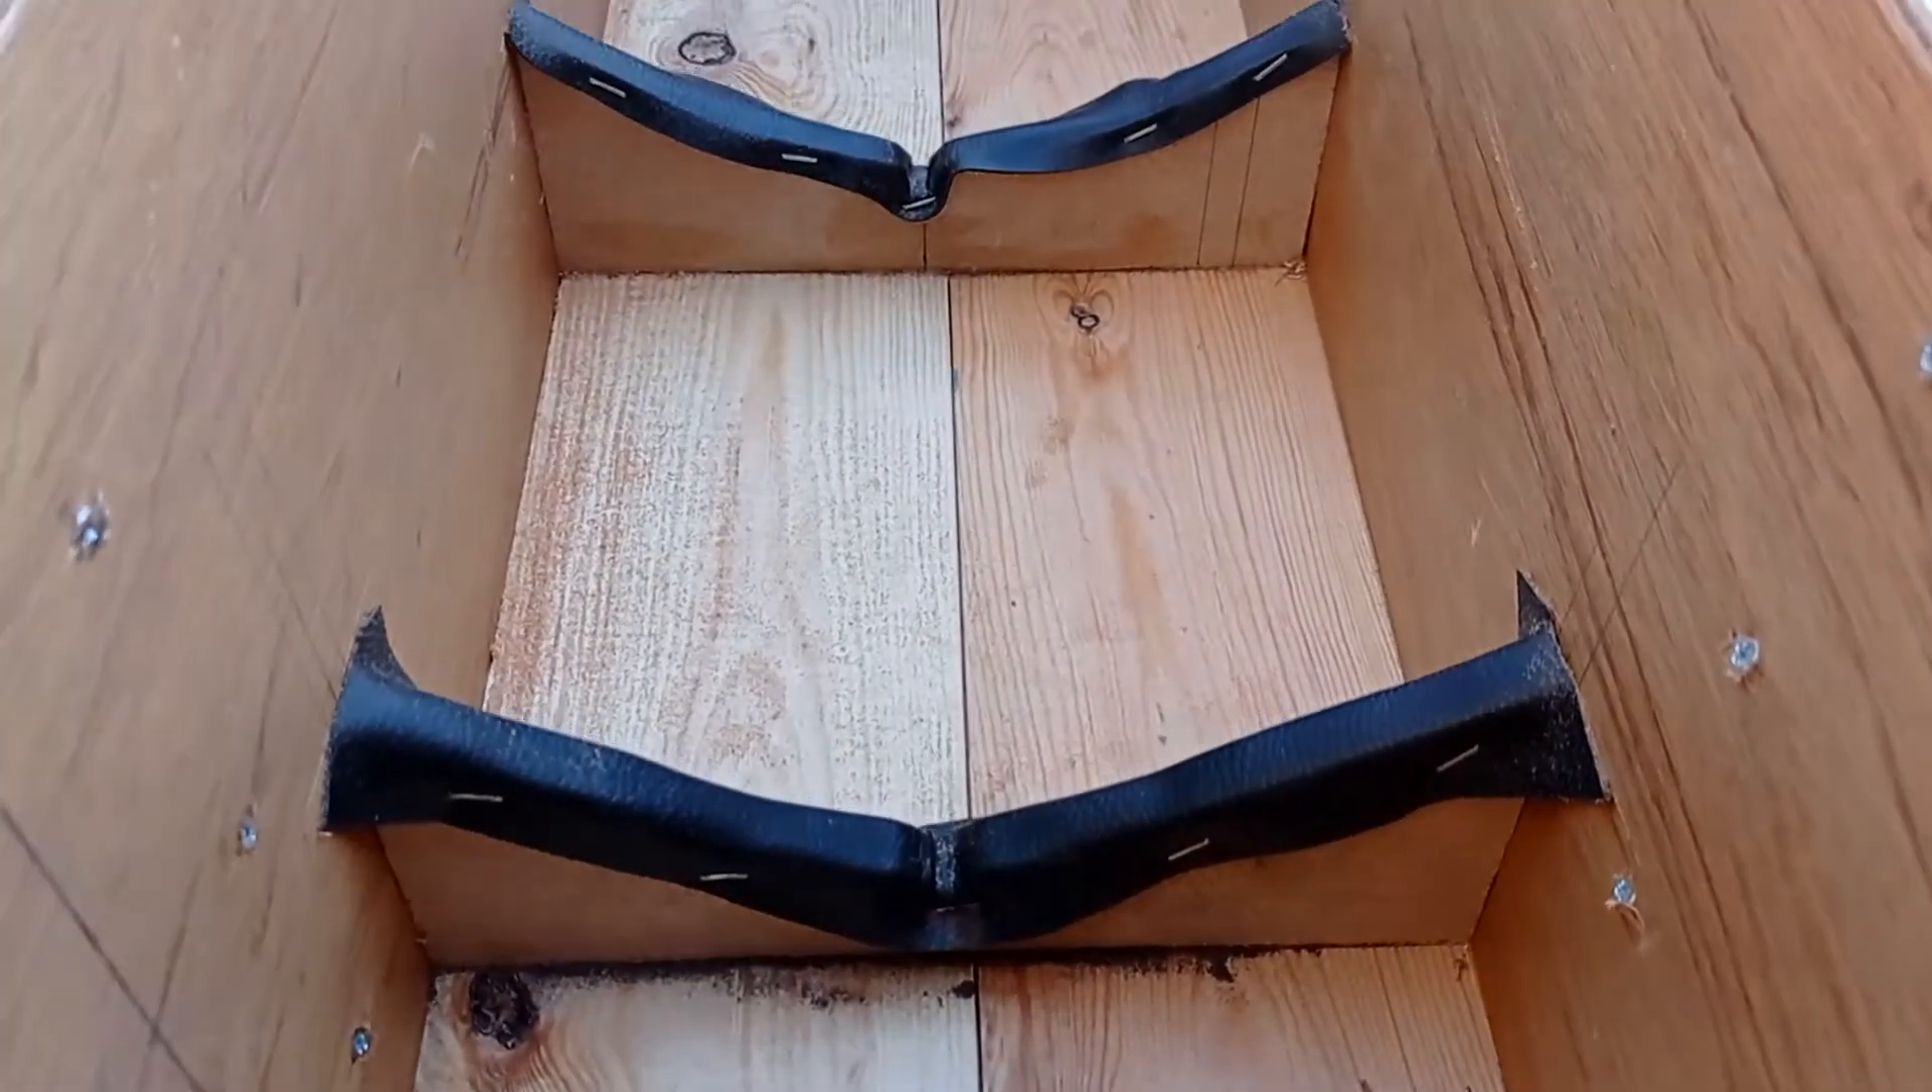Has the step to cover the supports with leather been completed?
Yes.